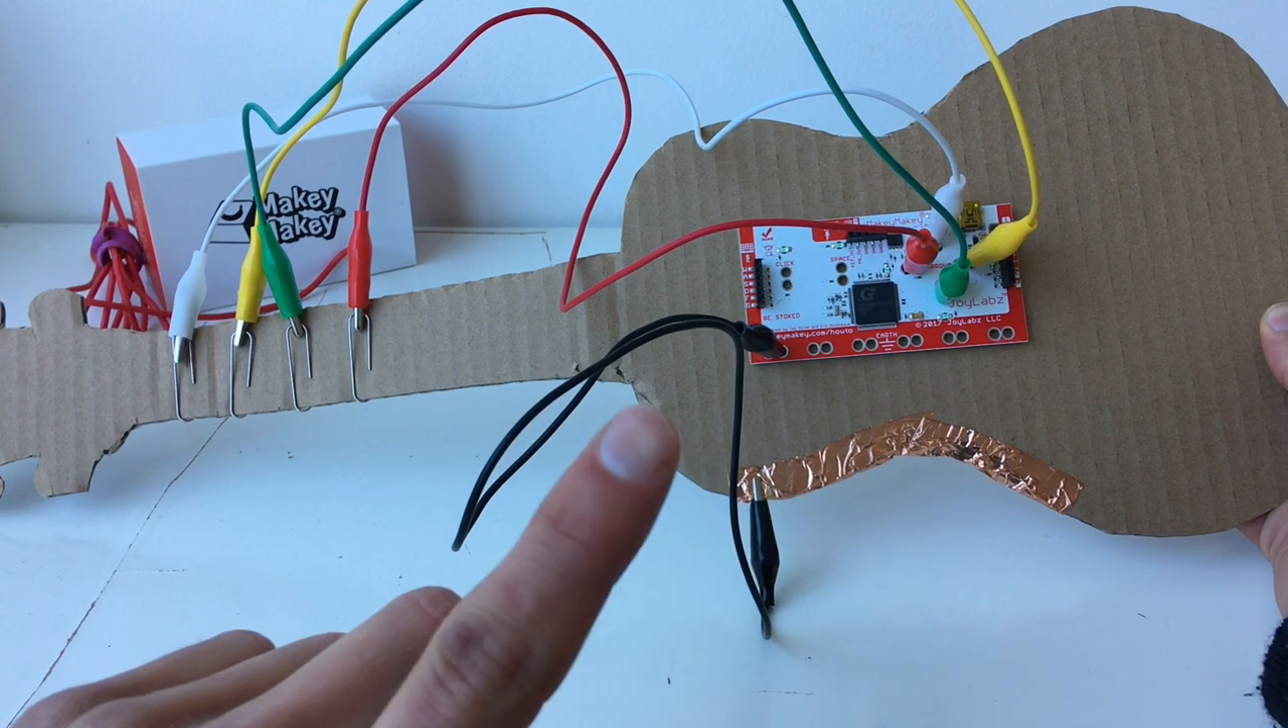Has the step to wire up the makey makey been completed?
Yes.